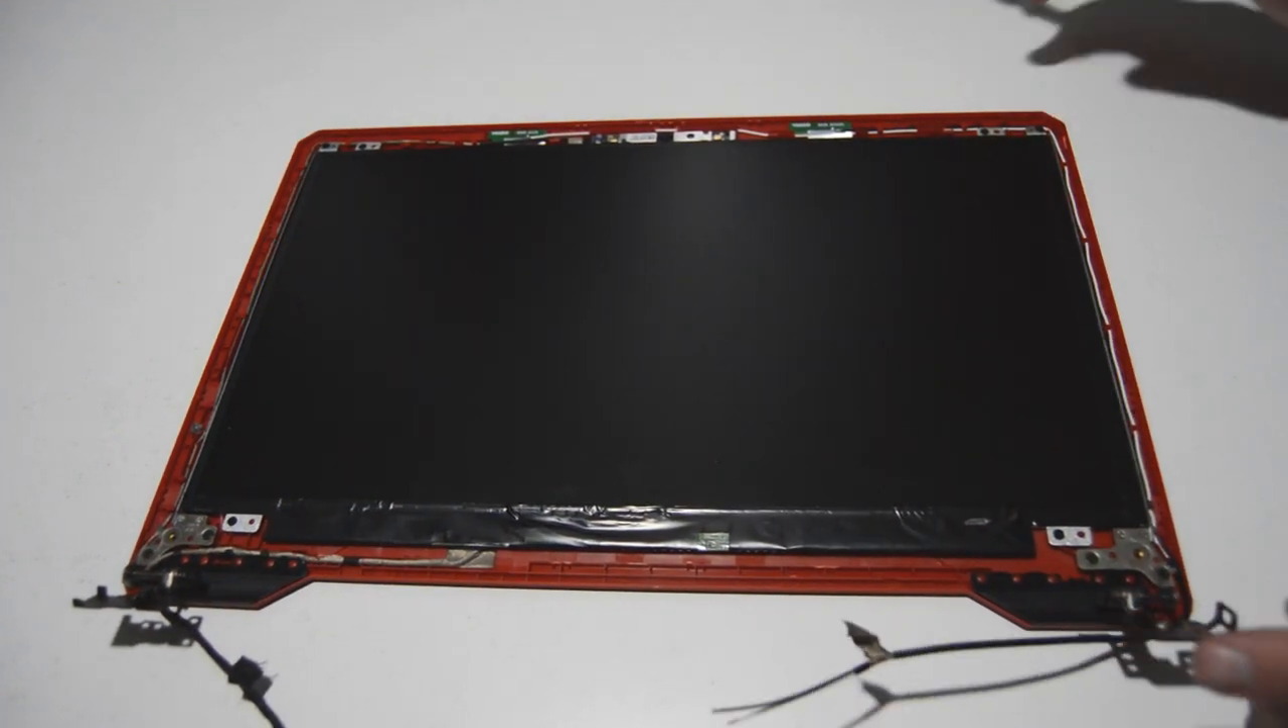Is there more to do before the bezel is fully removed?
No.